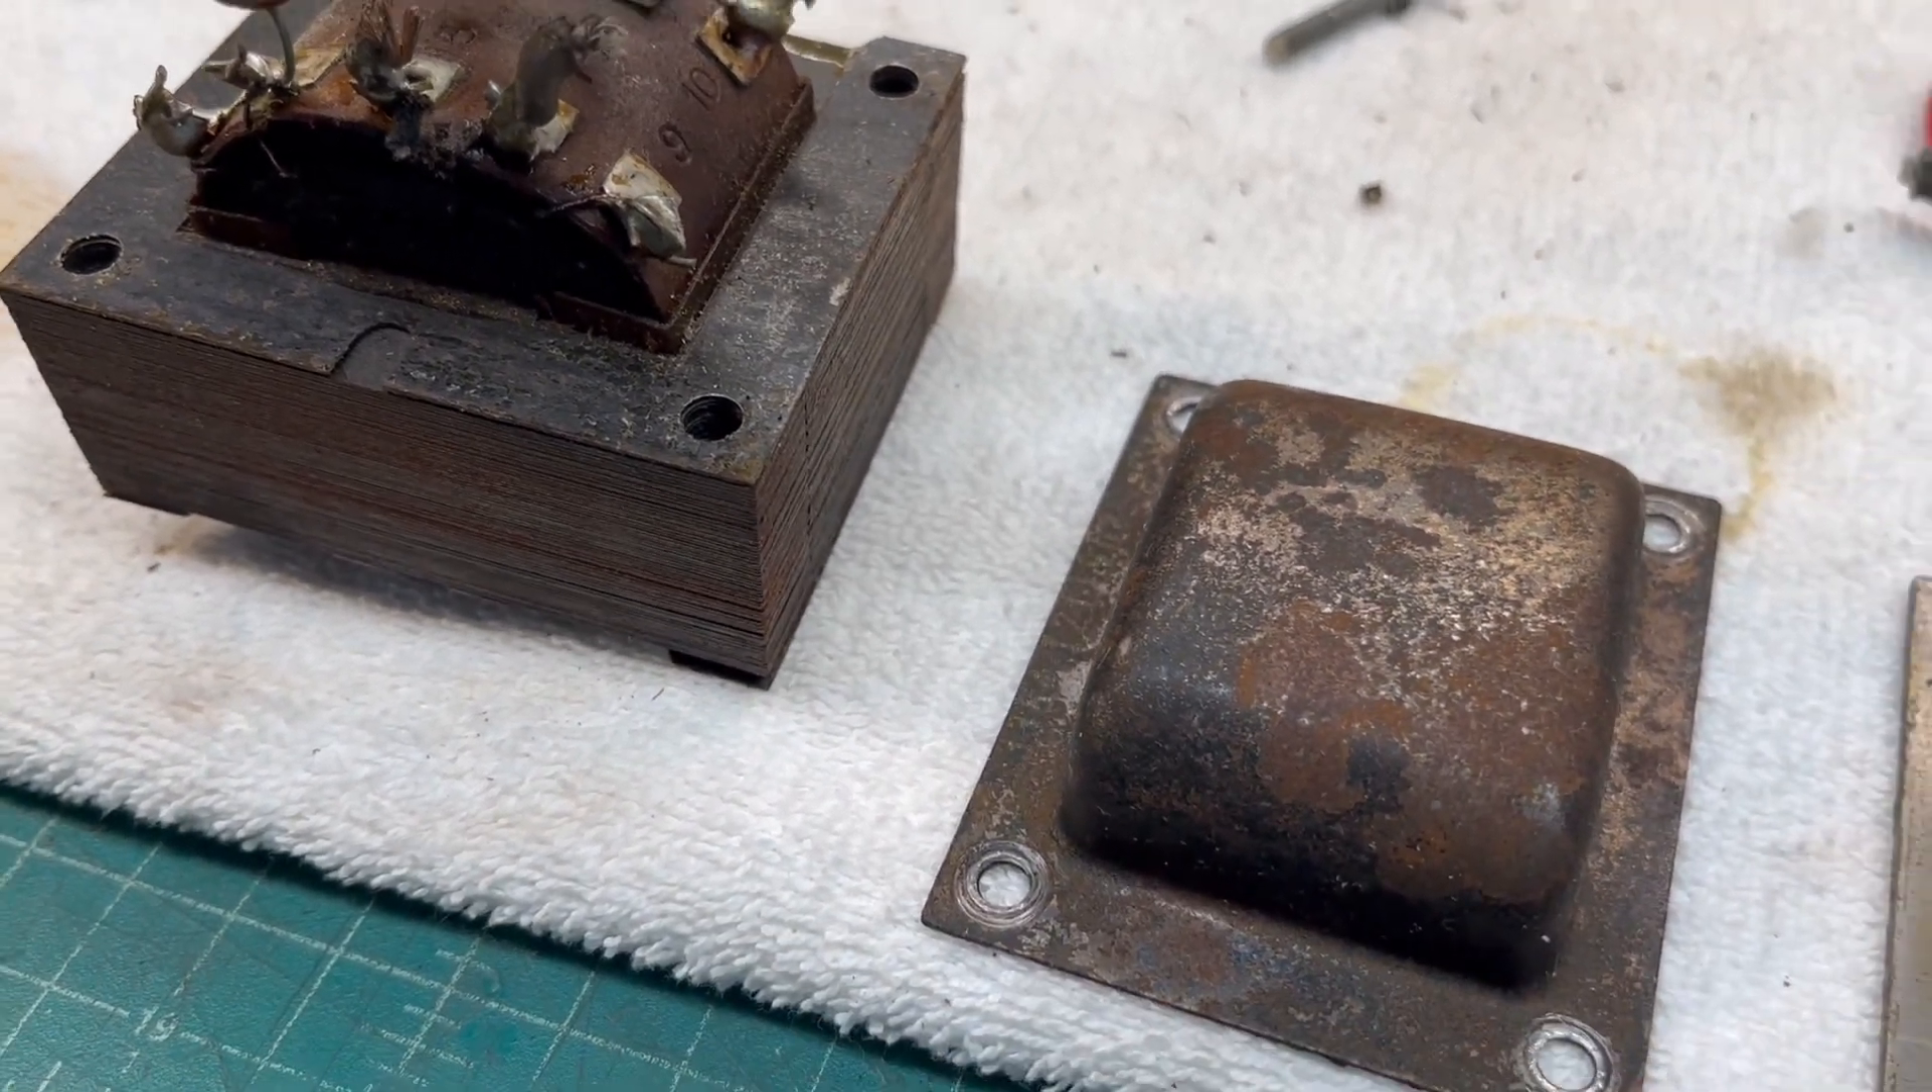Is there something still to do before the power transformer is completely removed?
No.